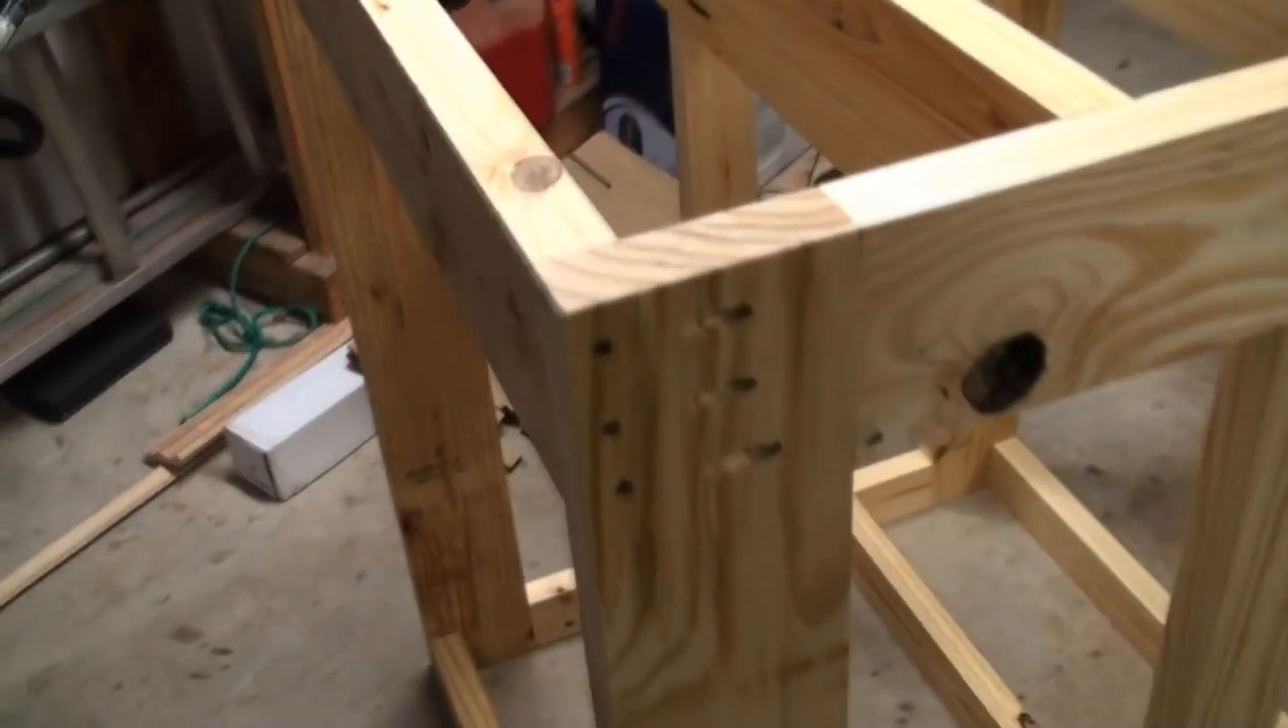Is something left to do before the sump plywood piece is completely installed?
Yes.